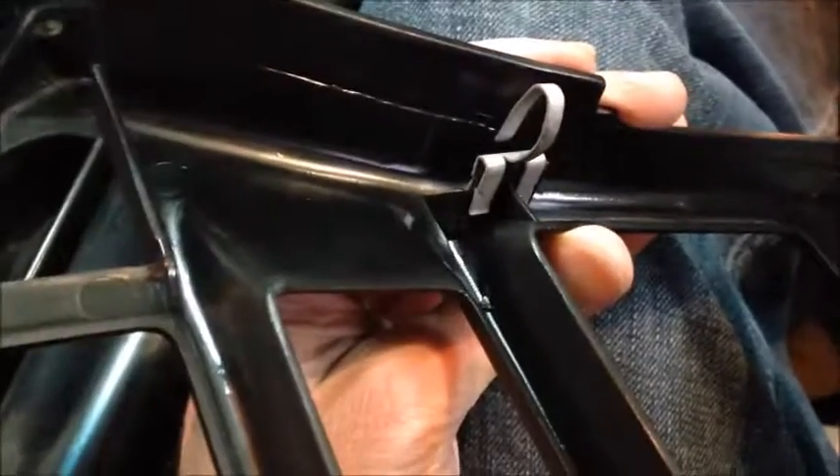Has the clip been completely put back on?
Yes.